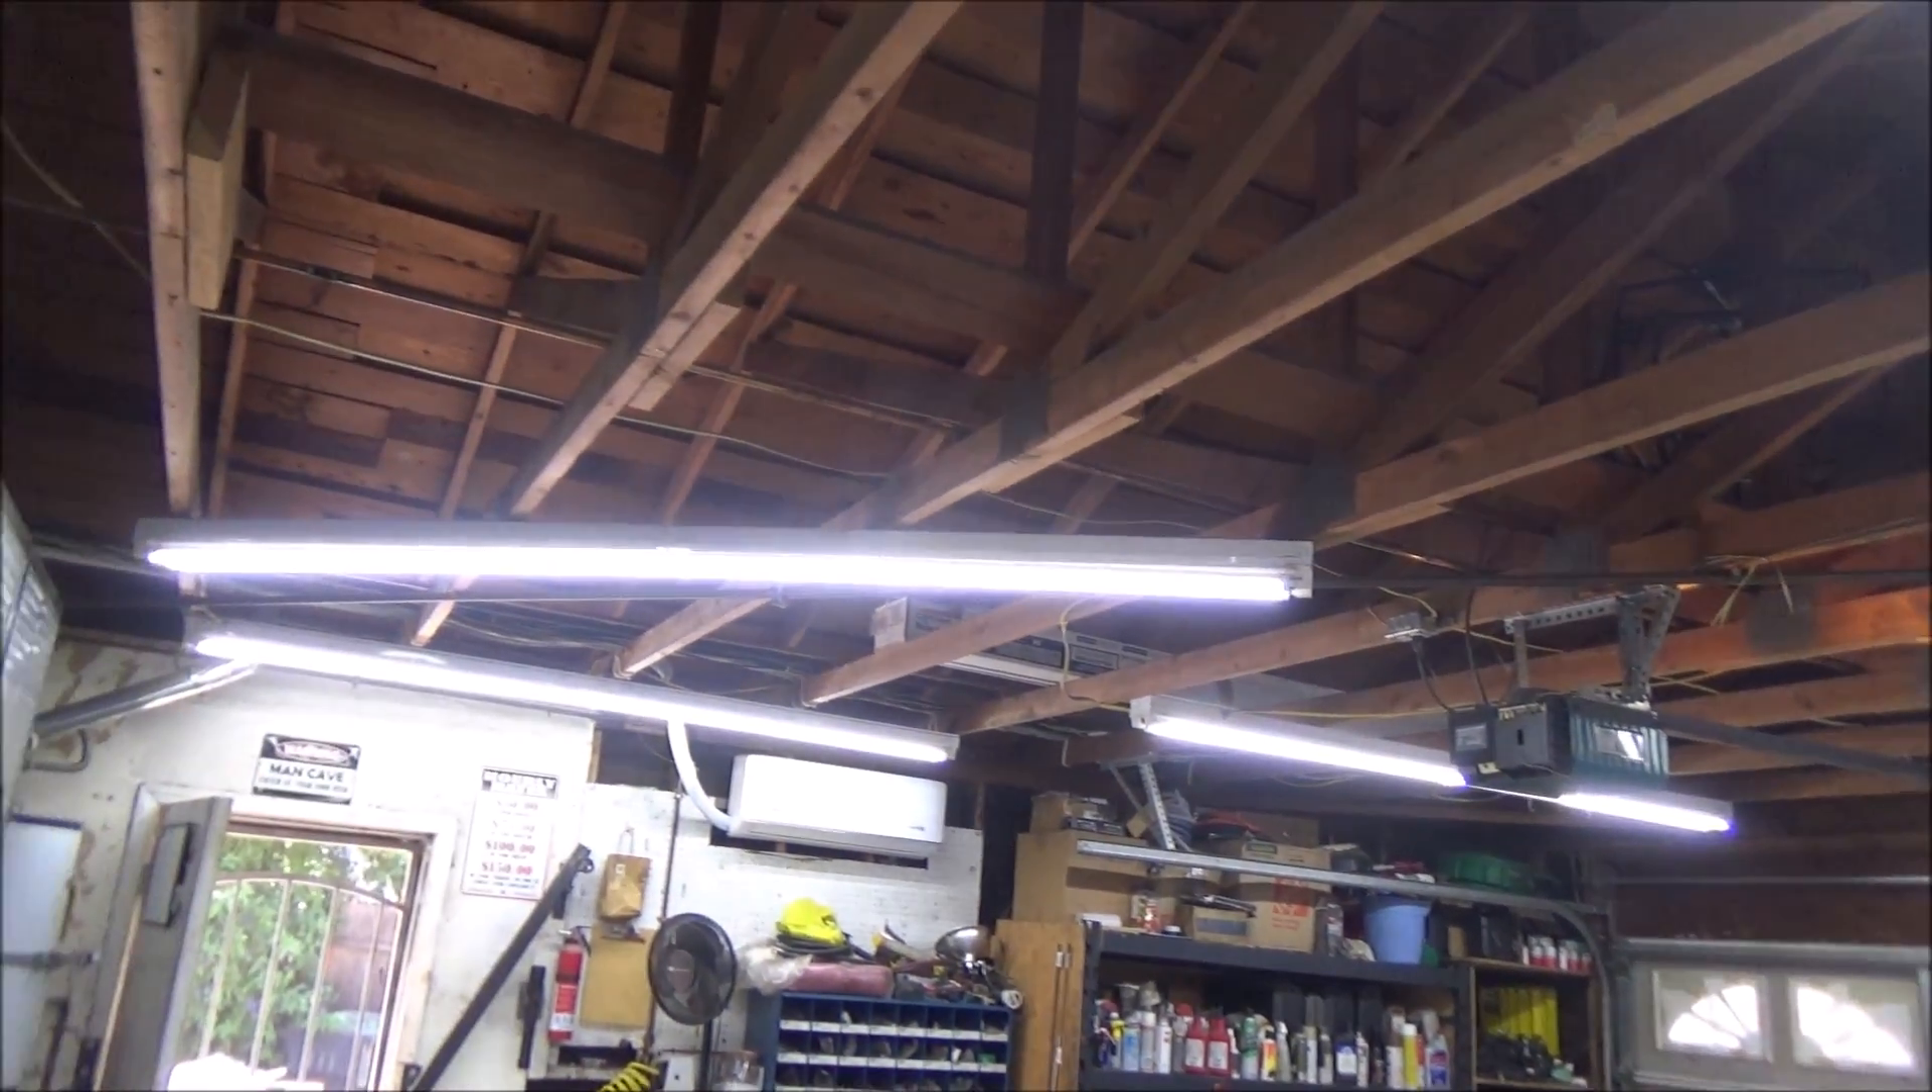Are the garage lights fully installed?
Yes.